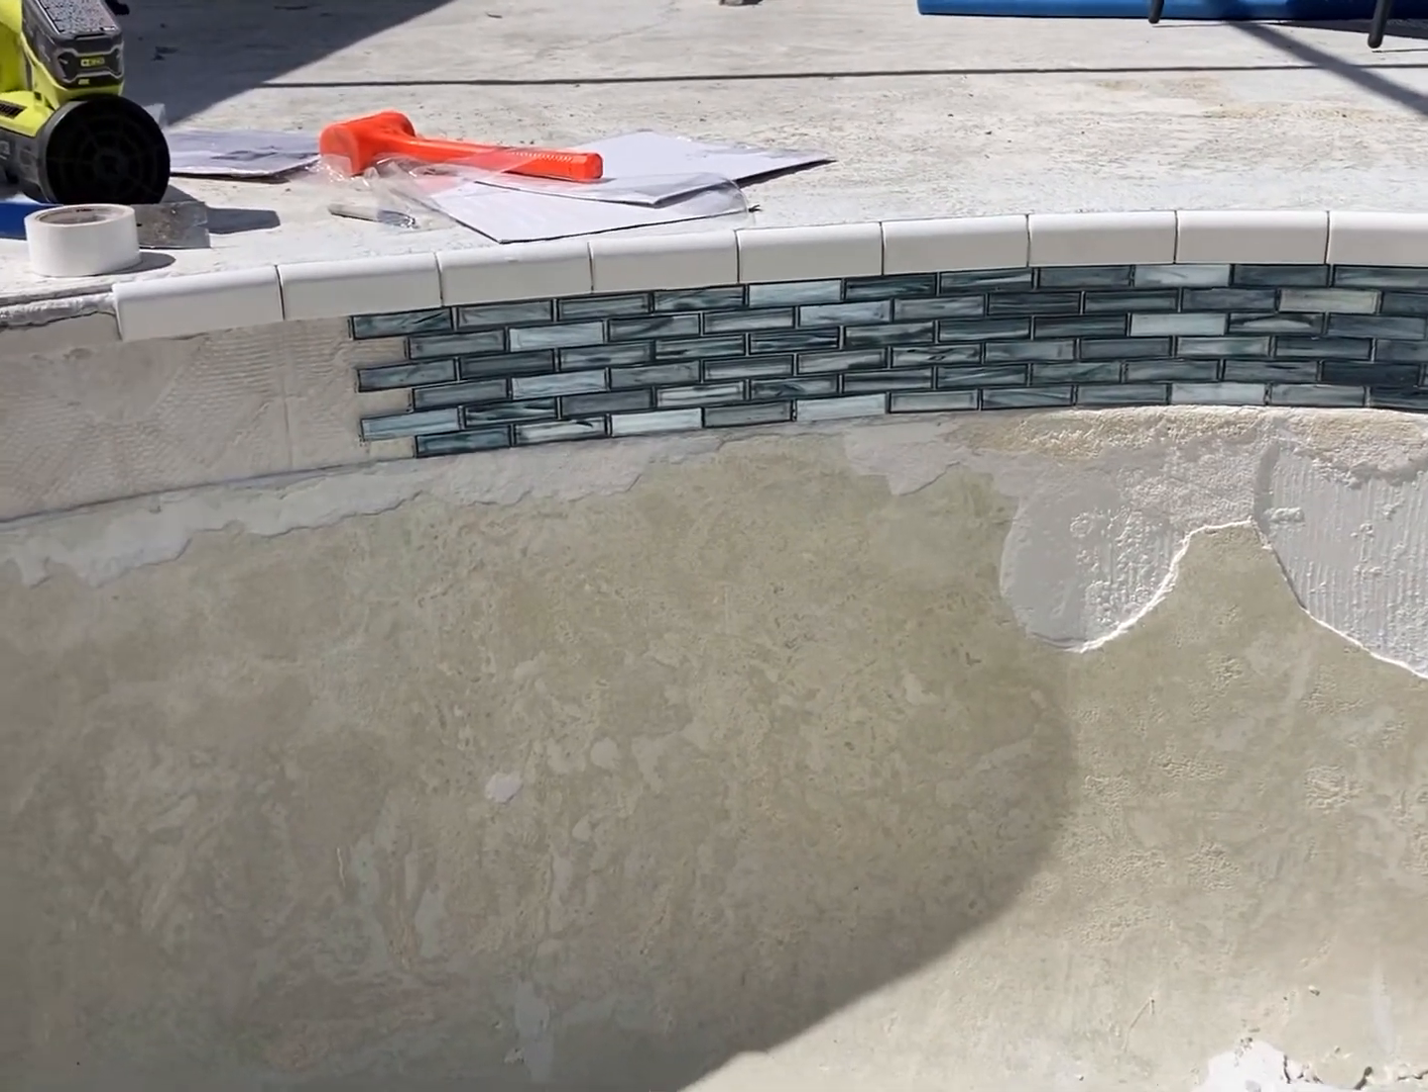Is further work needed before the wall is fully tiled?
Yes.